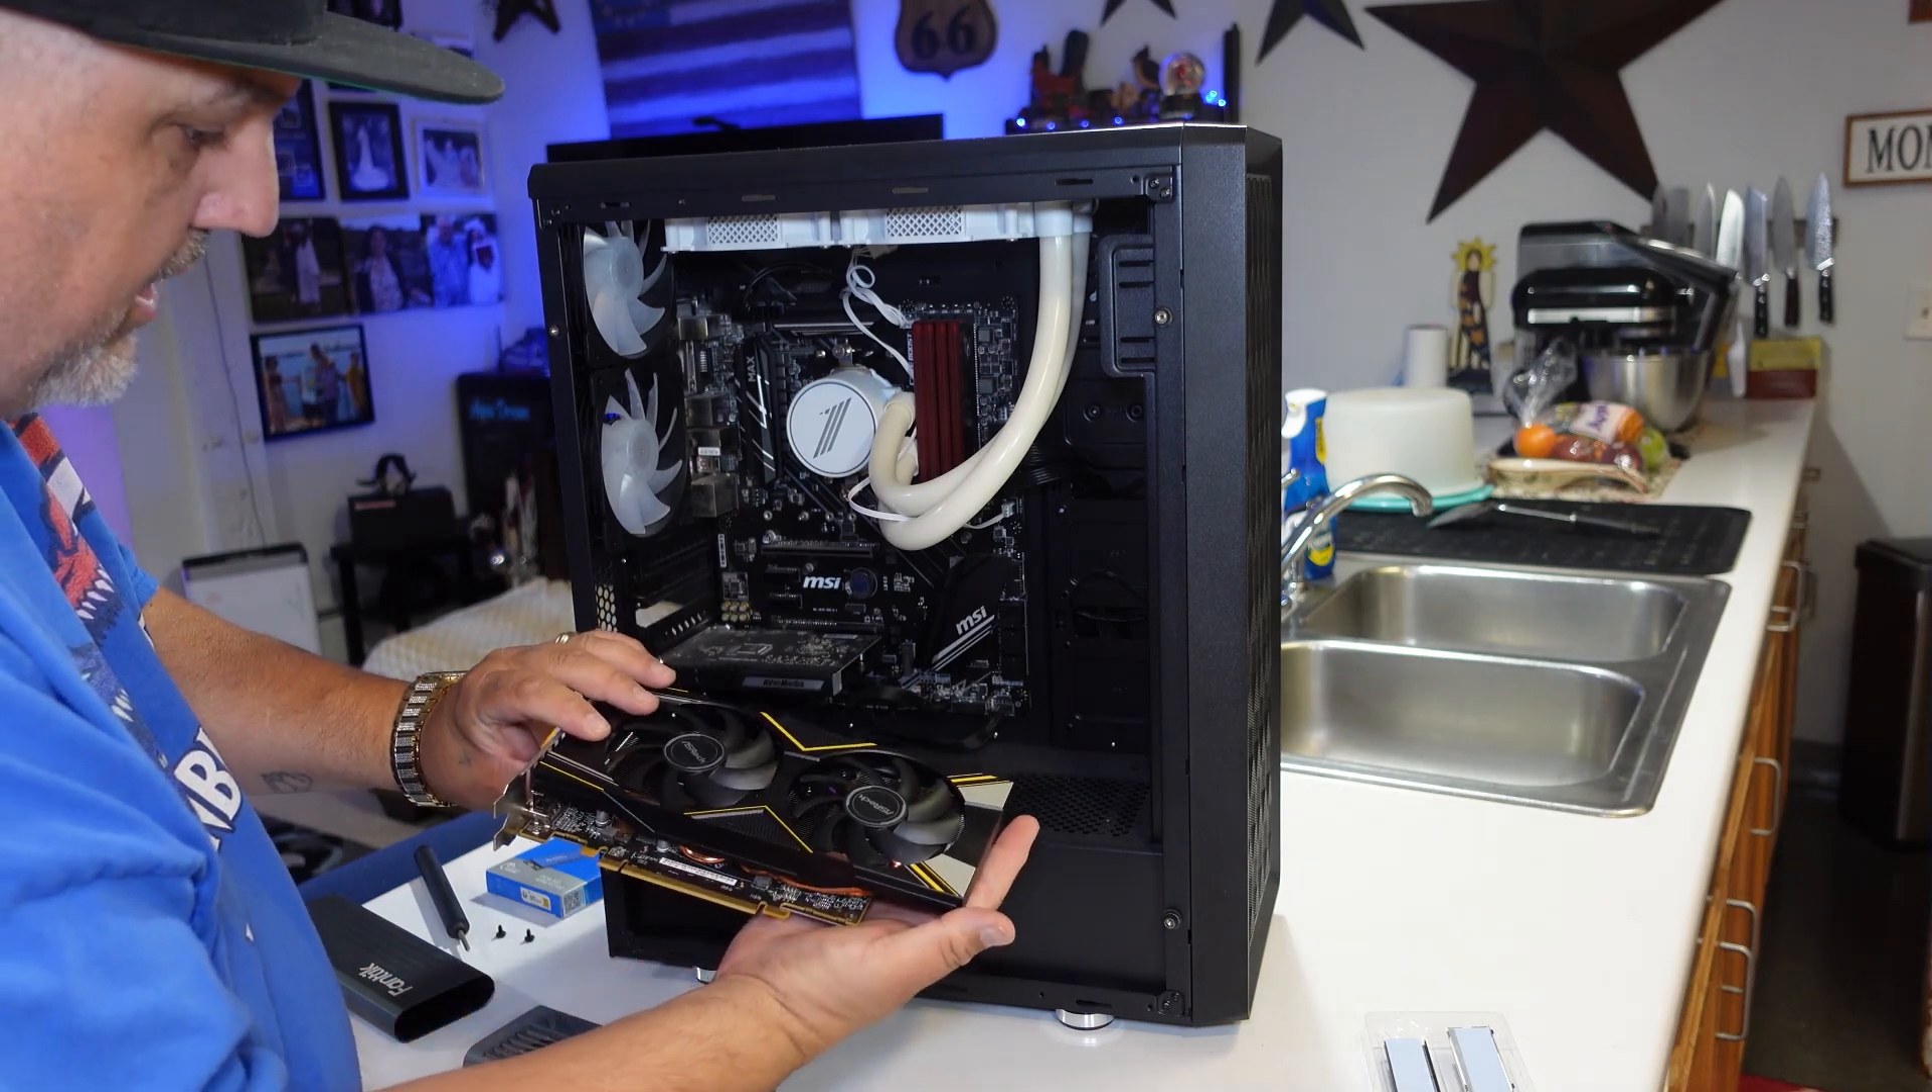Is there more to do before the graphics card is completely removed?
No.